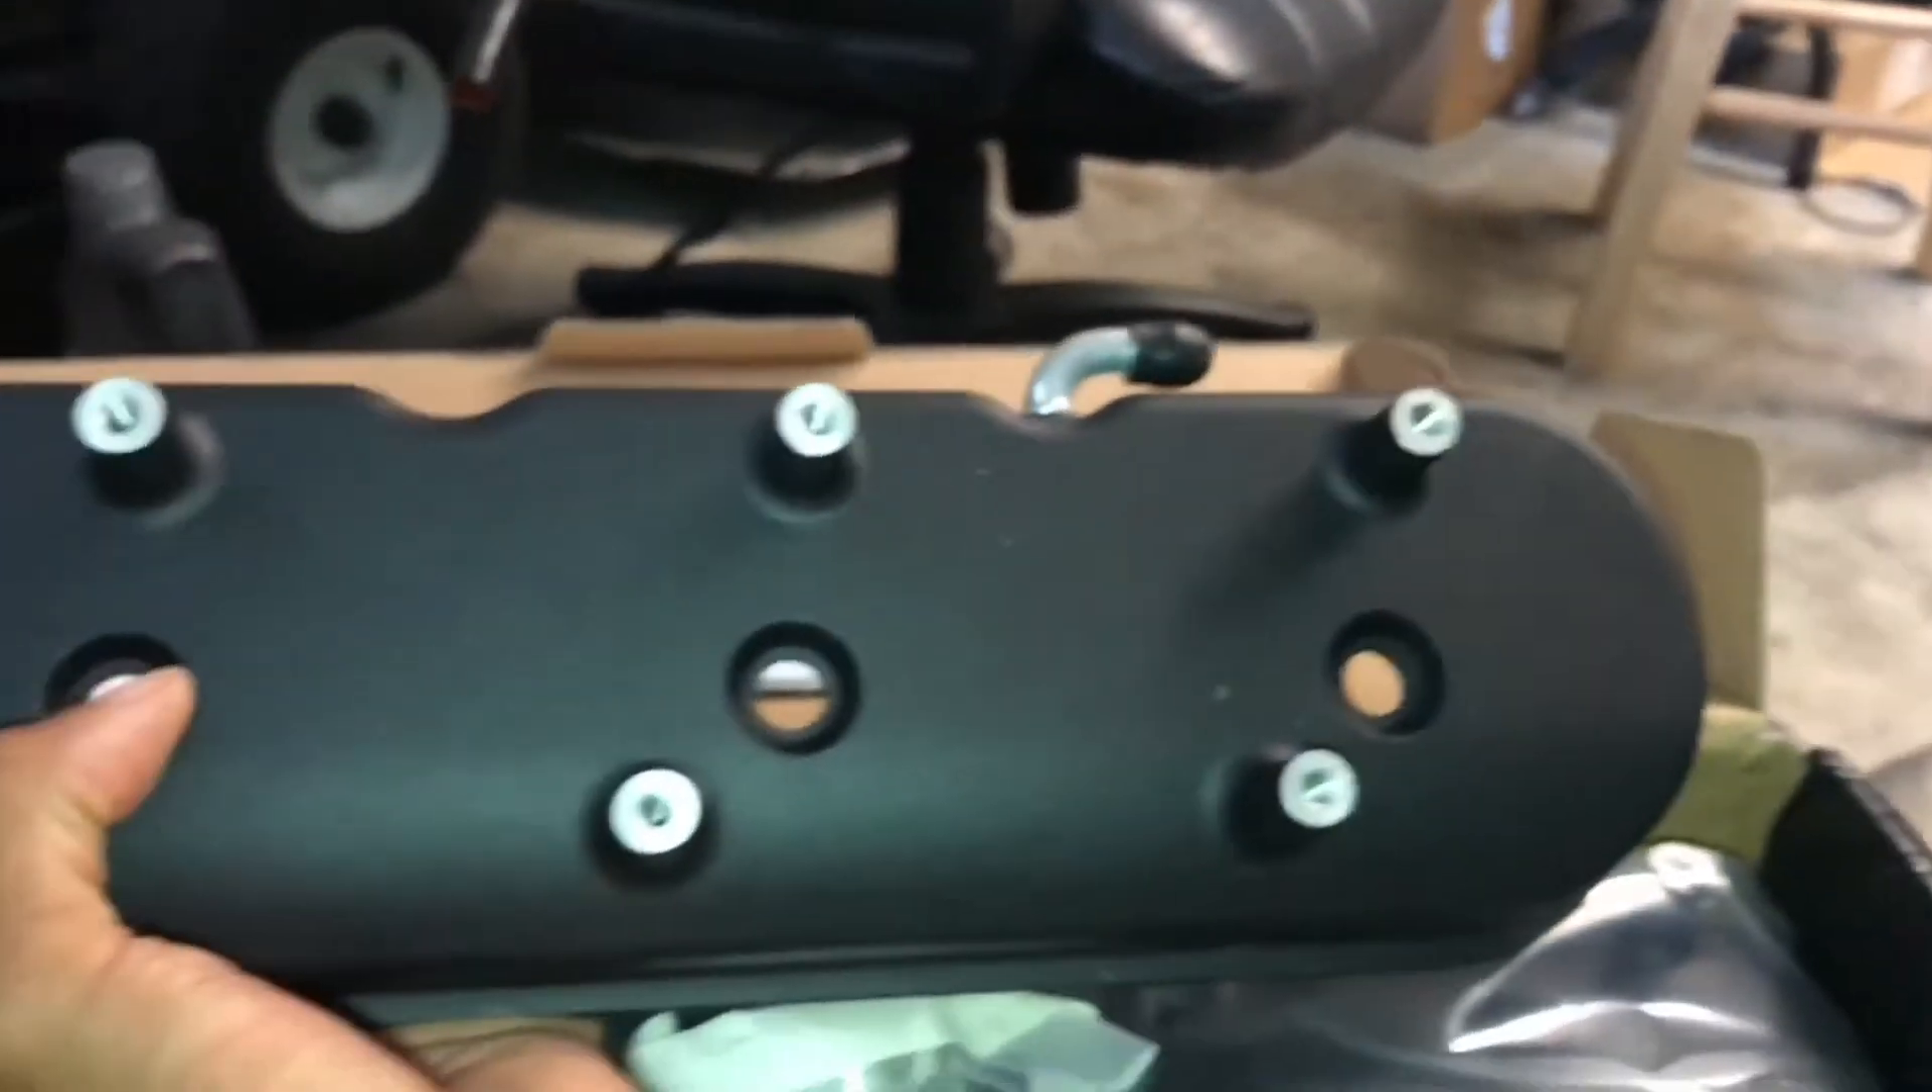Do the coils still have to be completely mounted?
Yes.